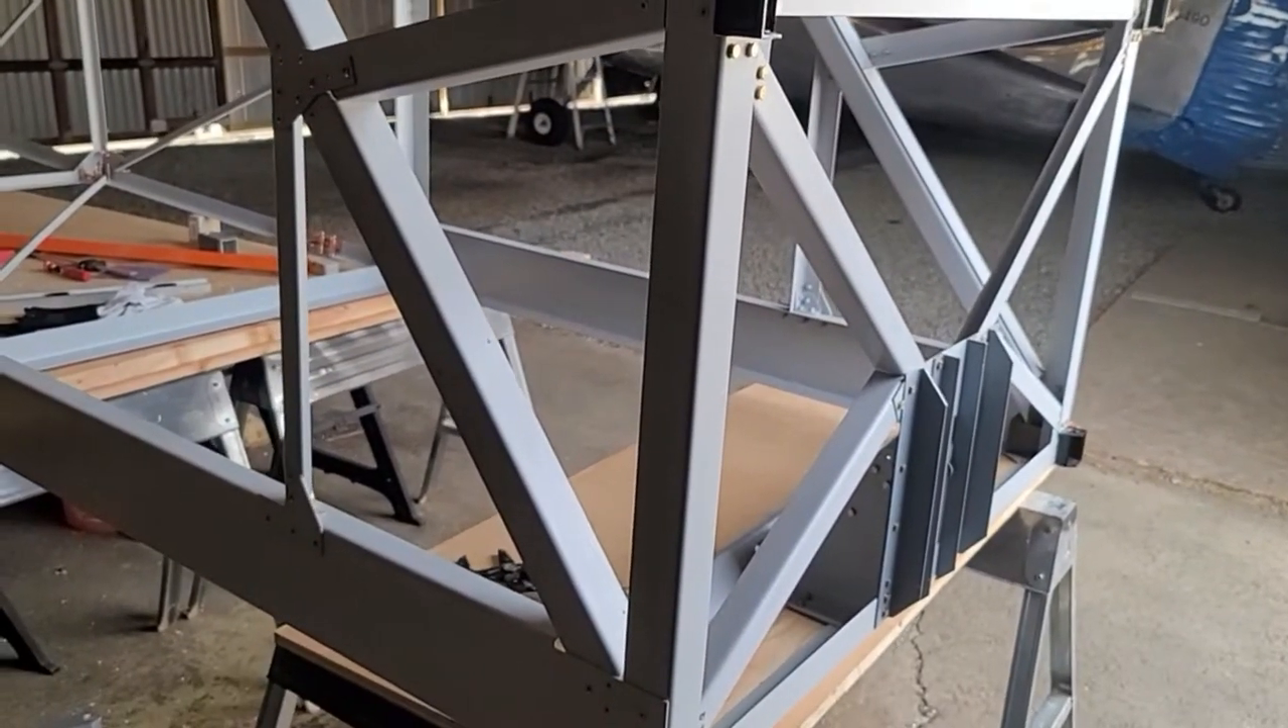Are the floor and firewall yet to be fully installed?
Yes.